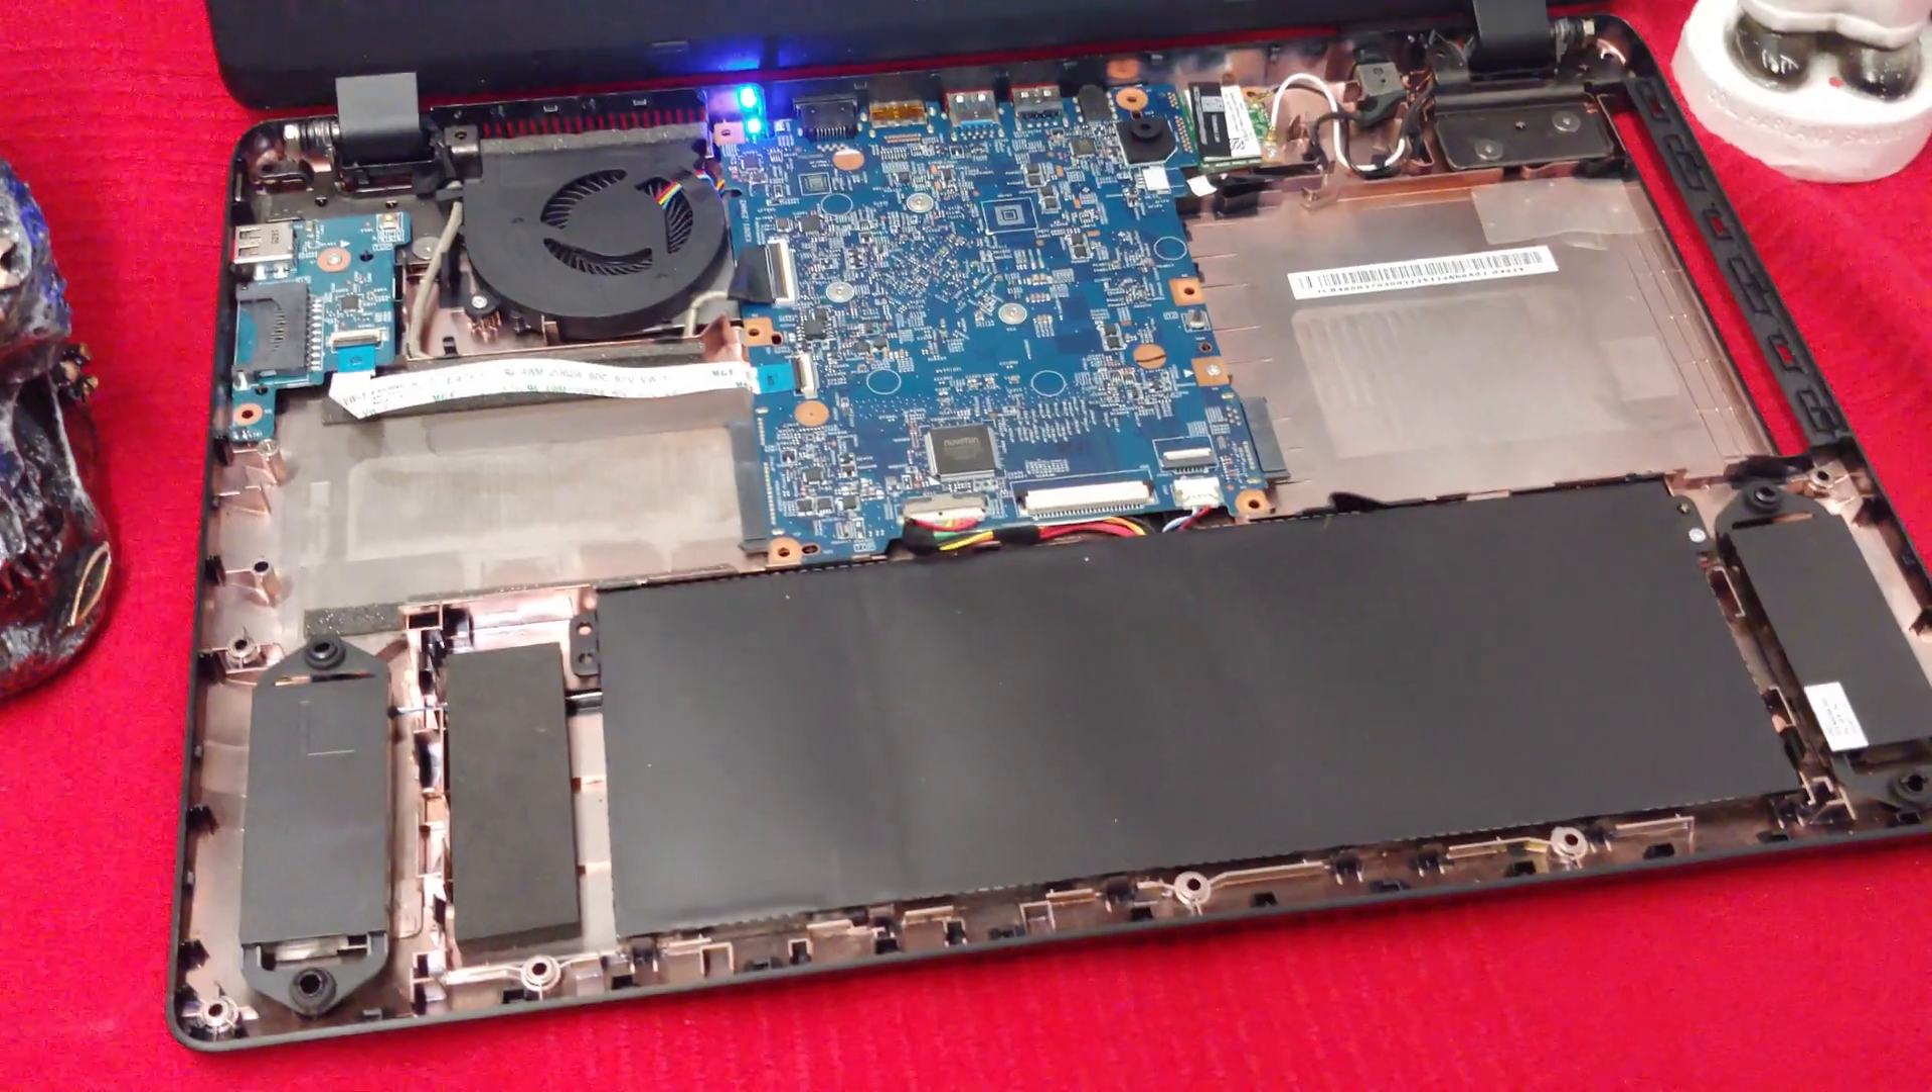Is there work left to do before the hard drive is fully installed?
Yes.